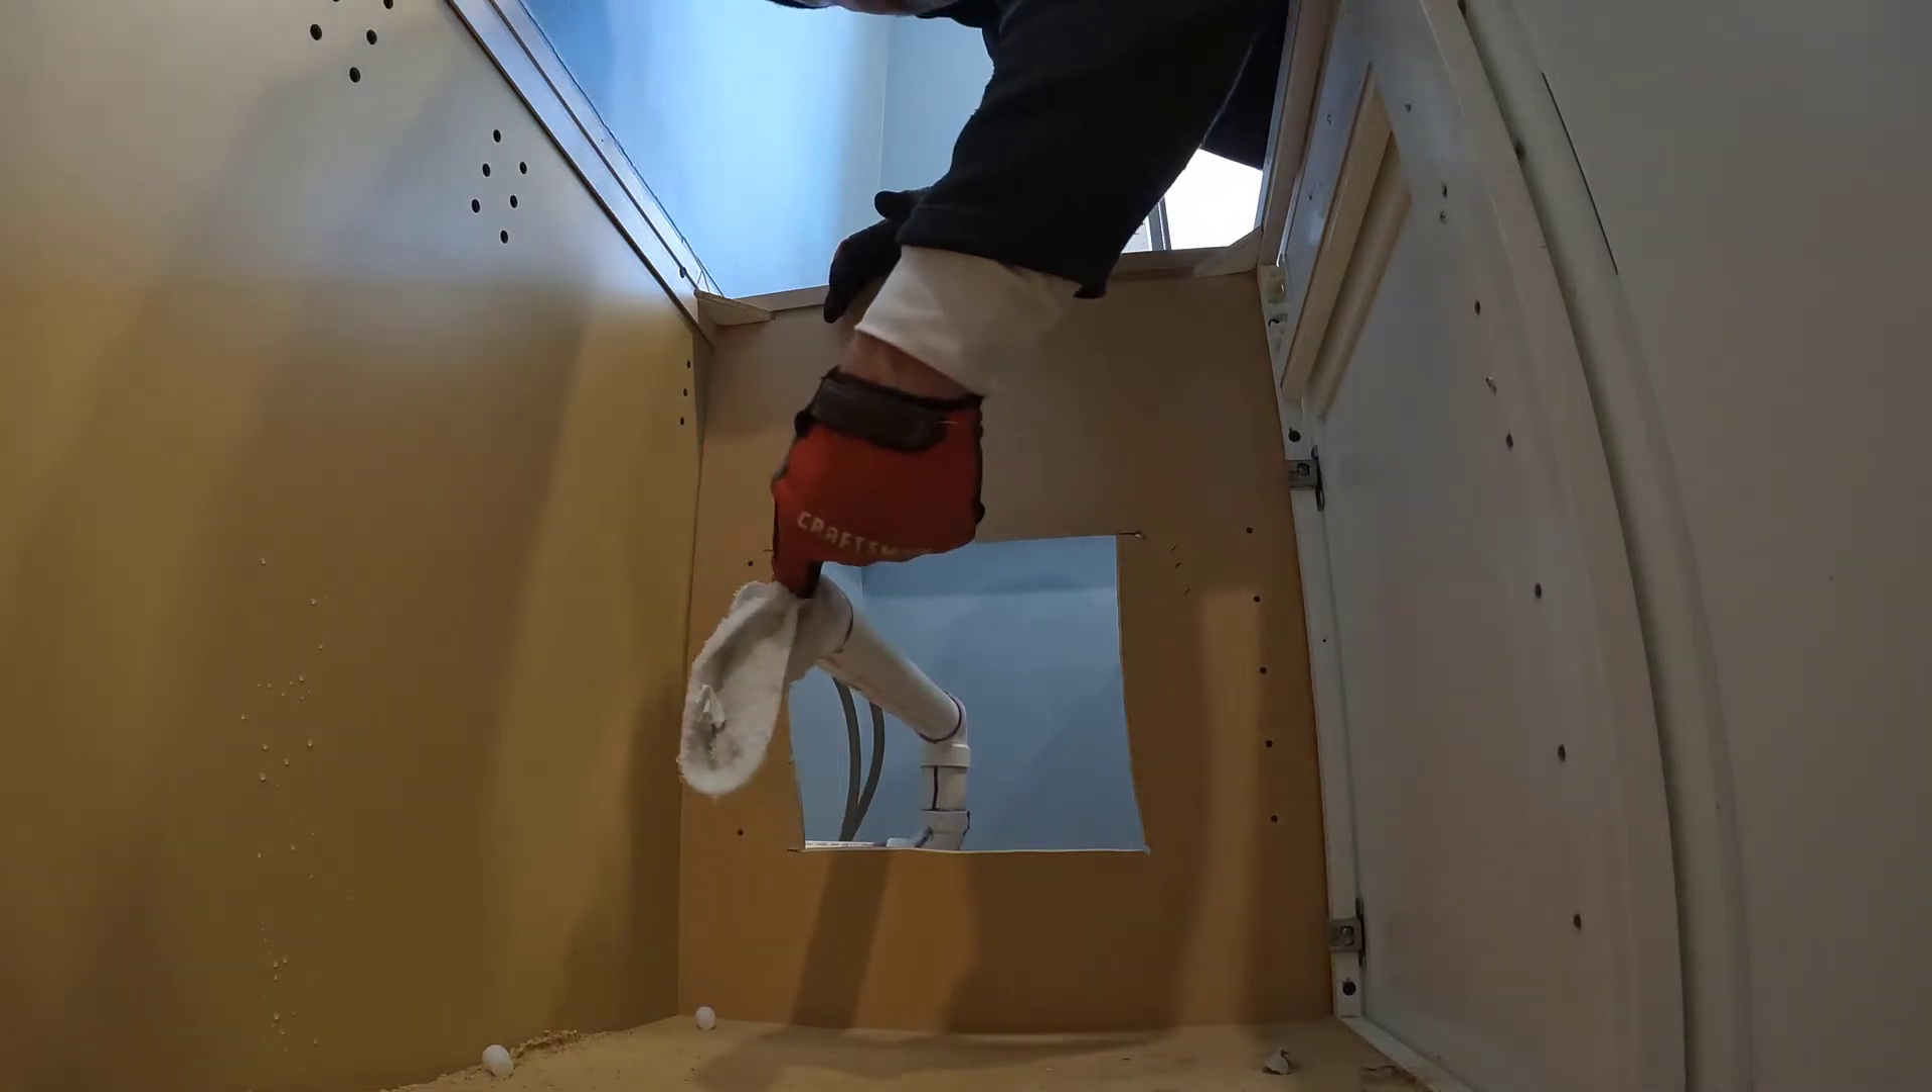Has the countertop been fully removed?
Yes.